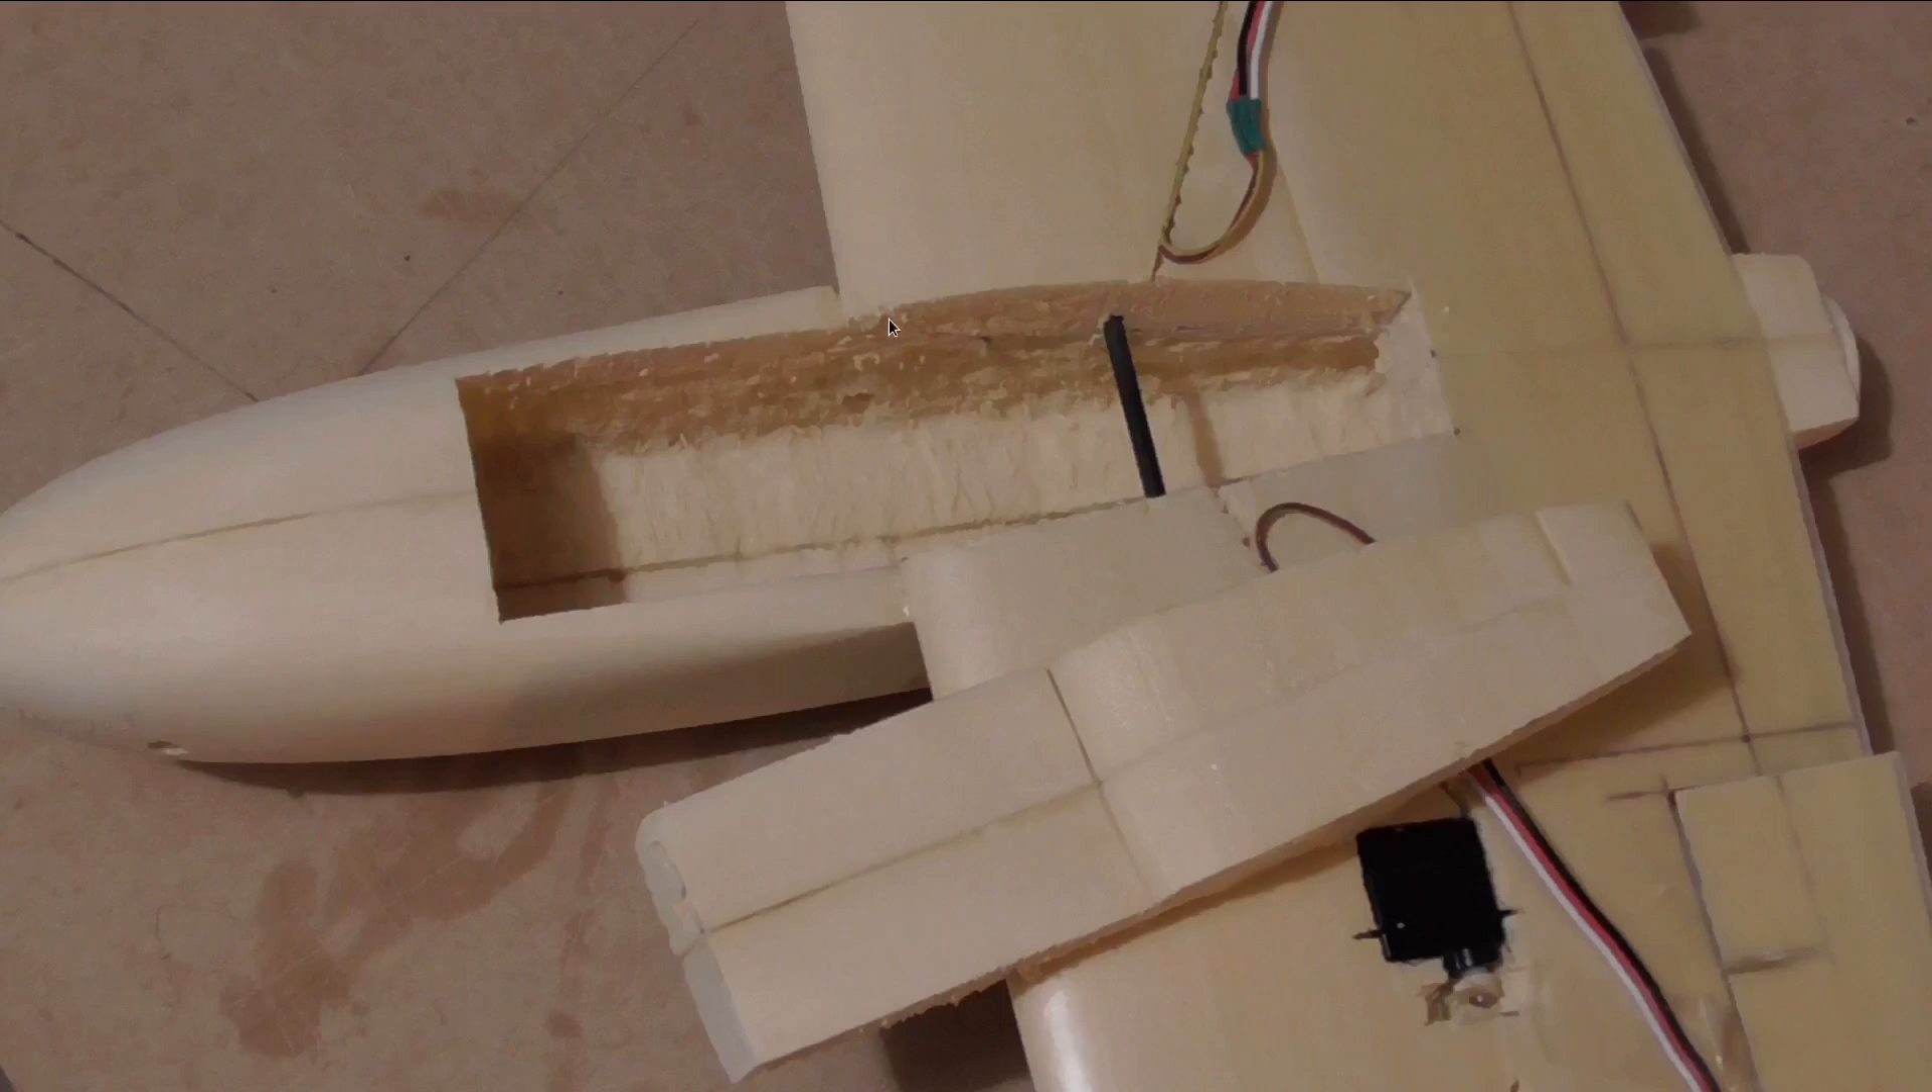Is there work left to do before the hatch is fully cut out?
No.